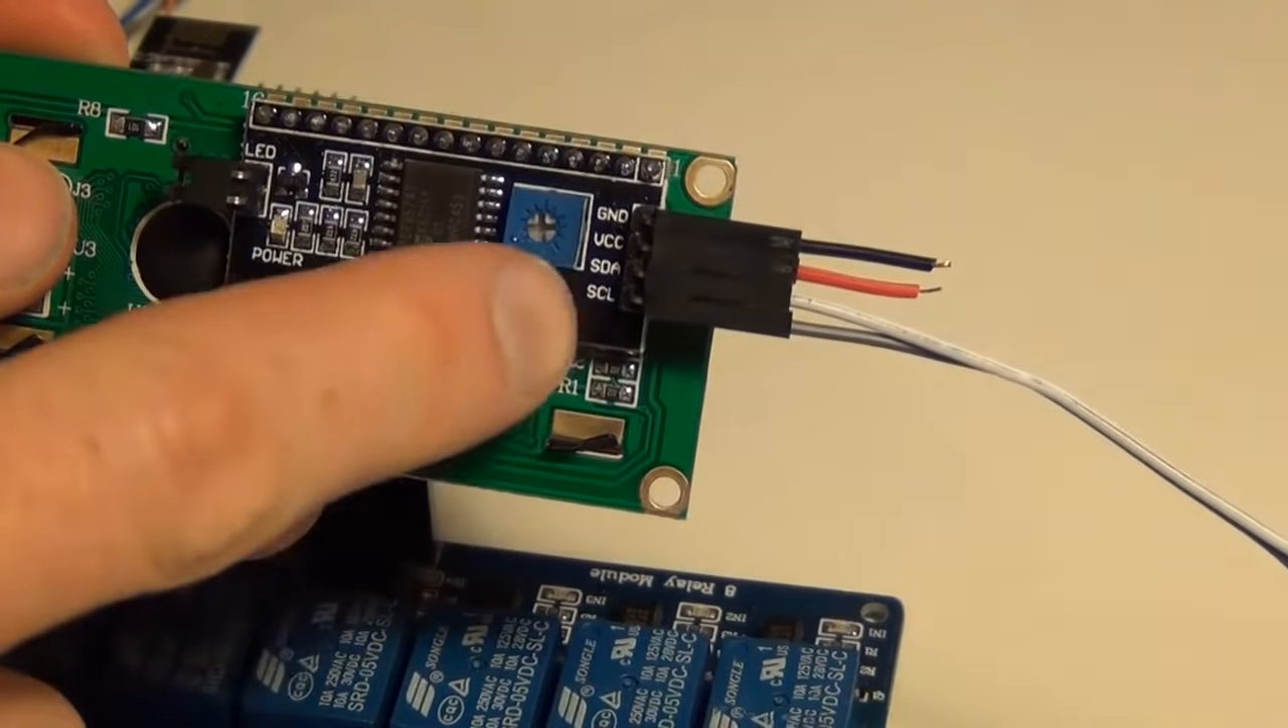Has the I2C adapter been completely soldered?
Yes.